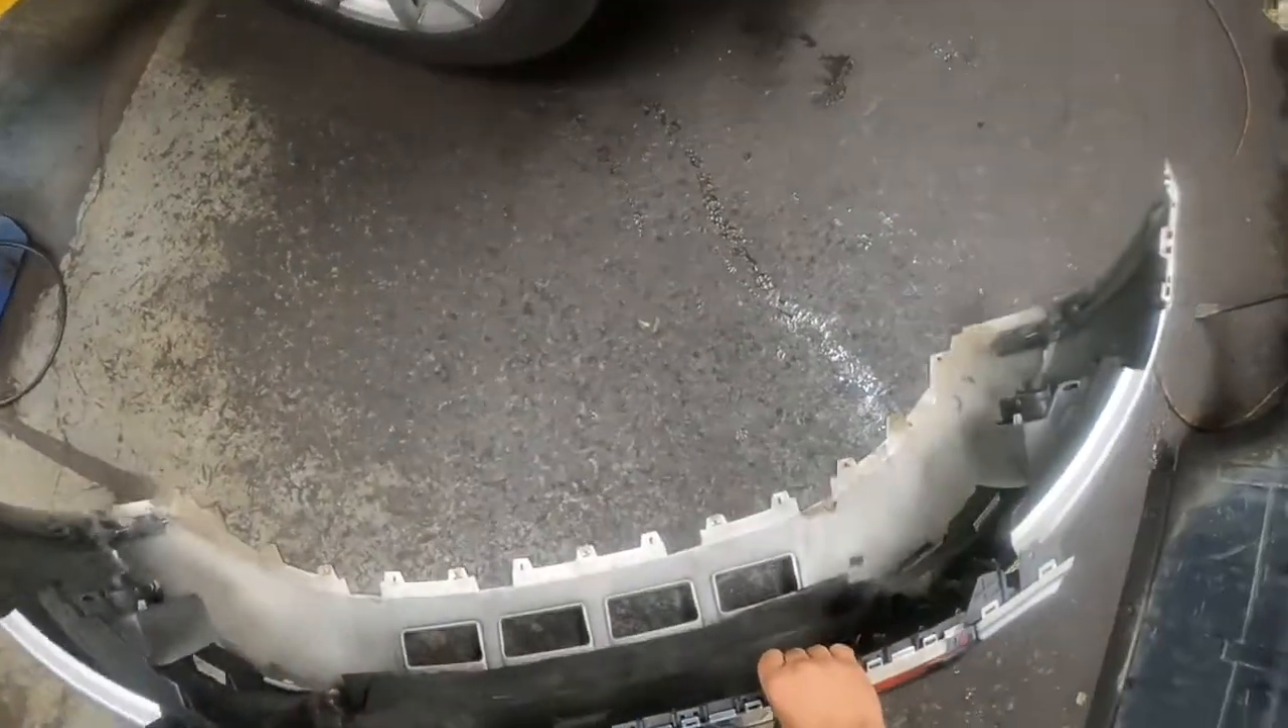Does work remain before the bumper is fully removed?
No.